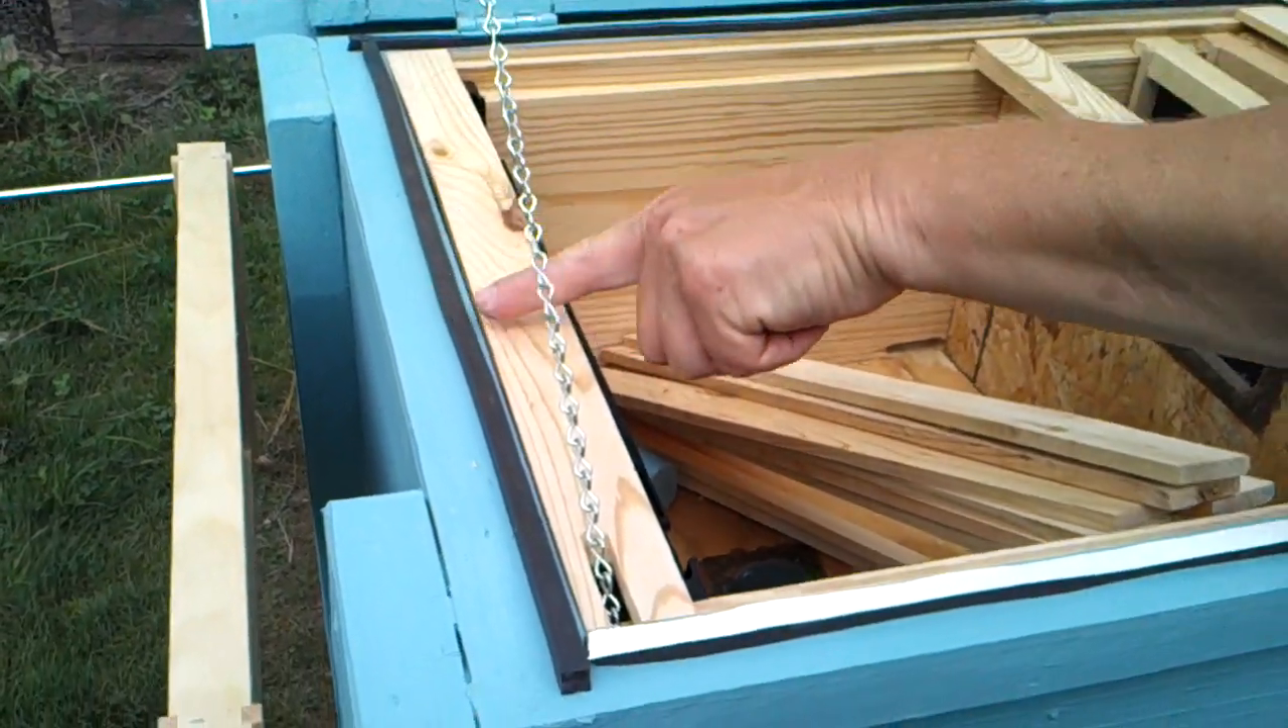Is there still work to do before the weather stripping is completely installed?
No.